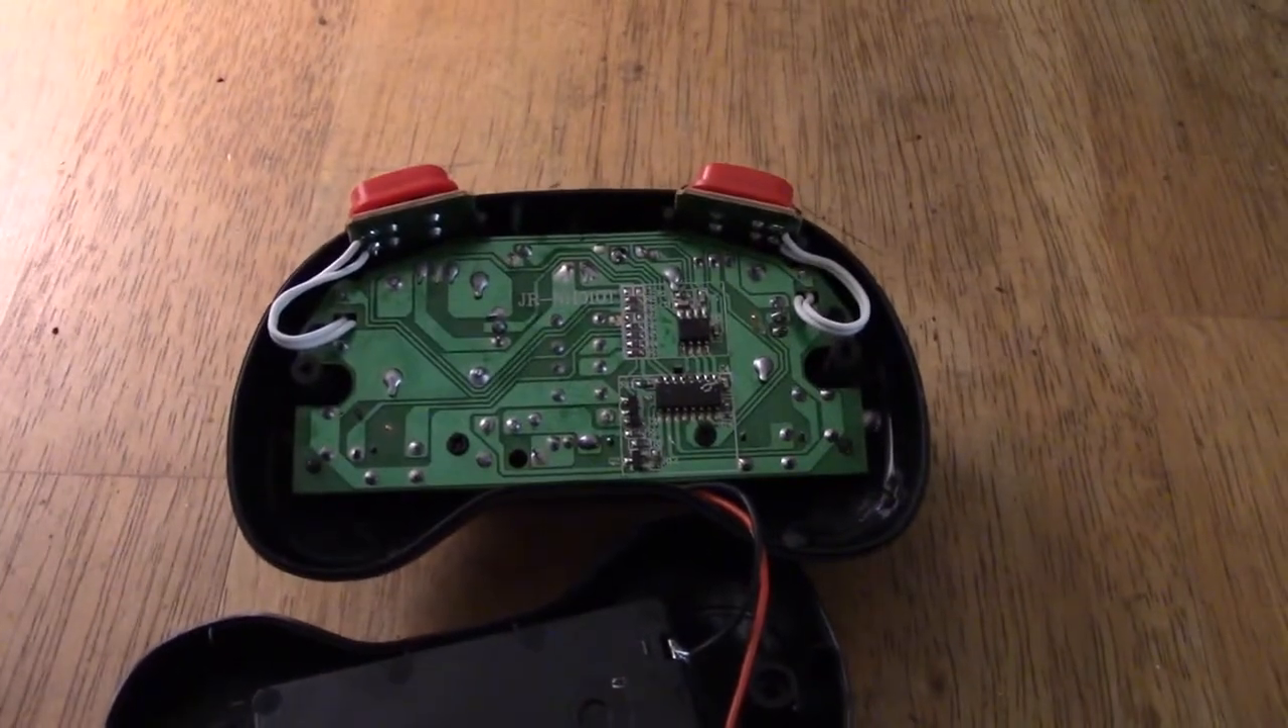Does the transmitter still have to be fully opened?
No.